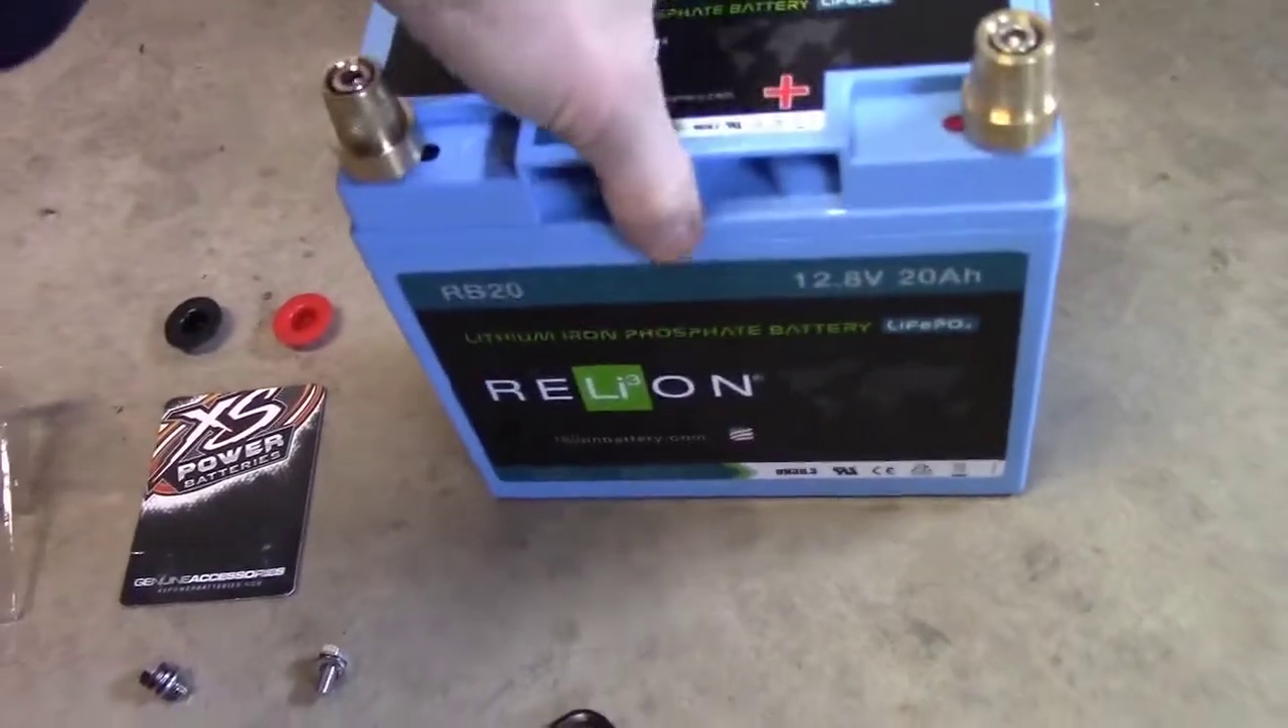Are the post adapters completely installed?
Yes.